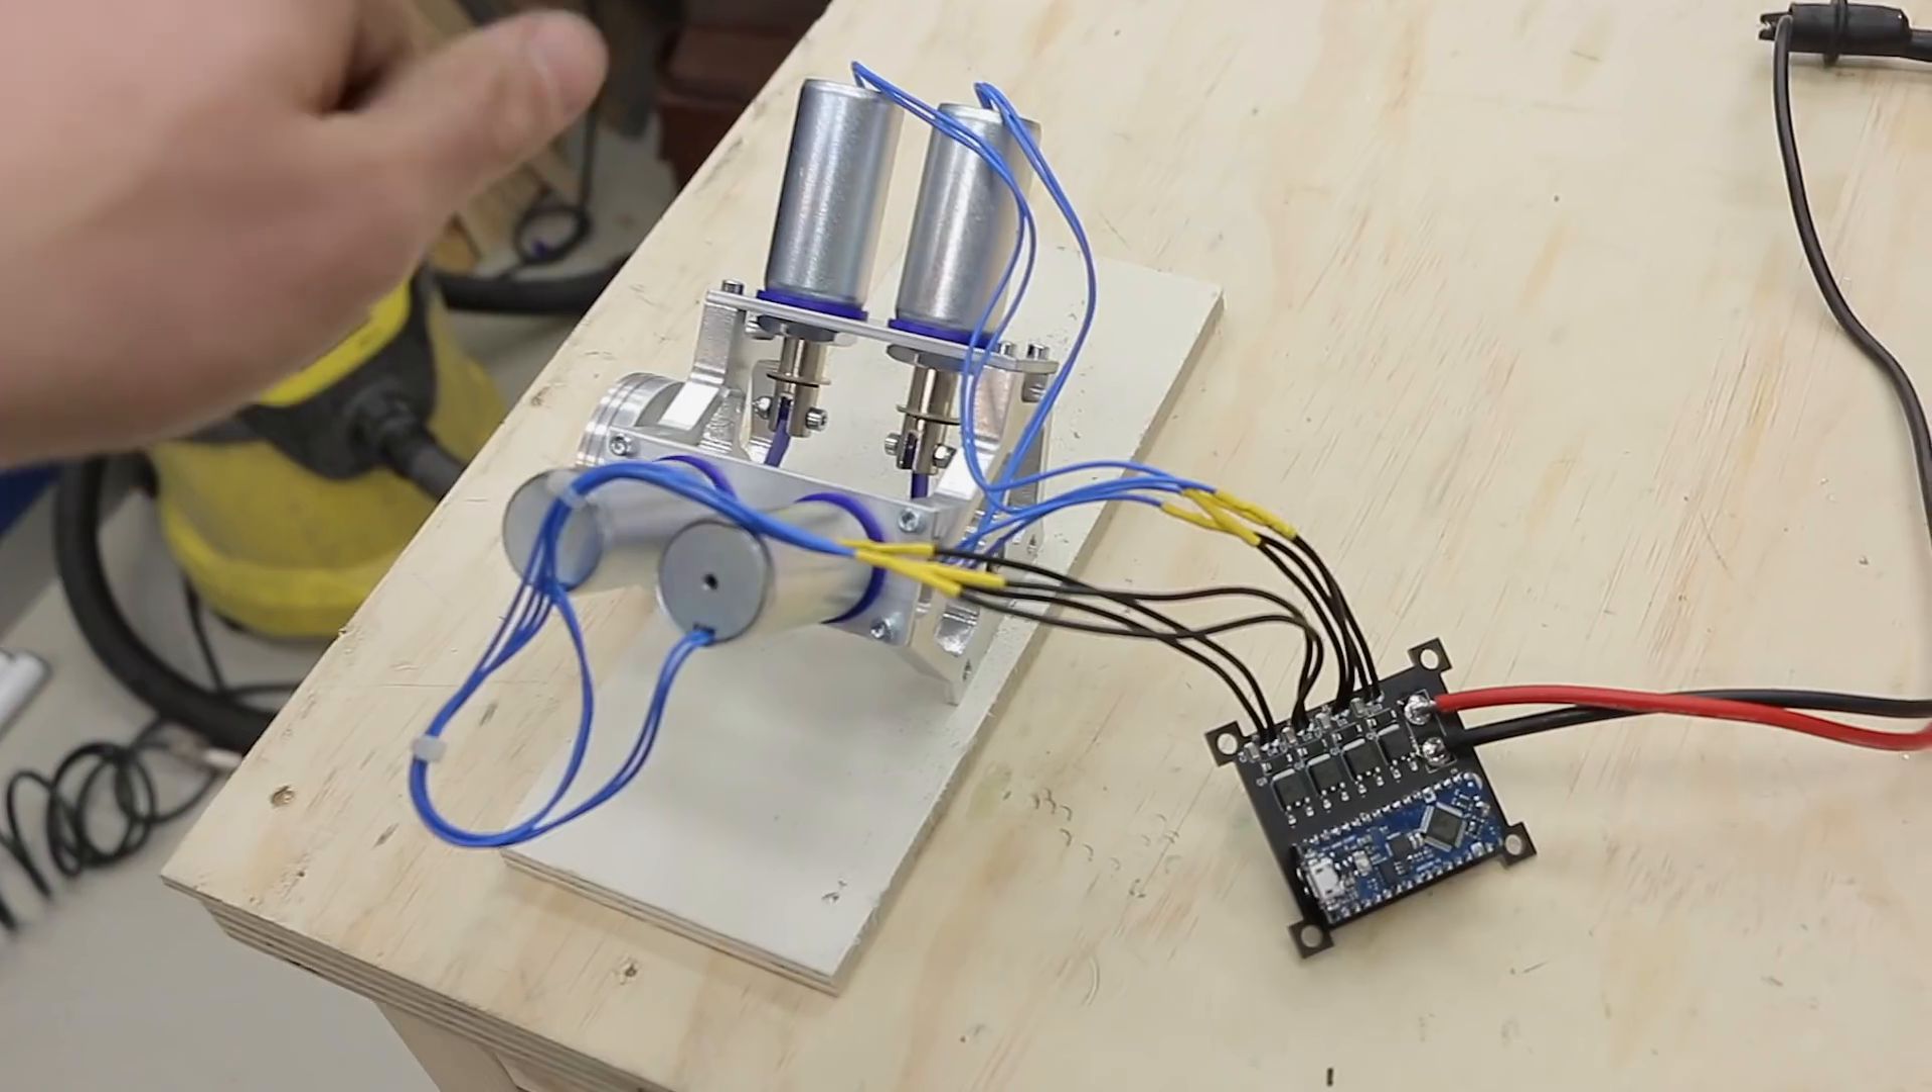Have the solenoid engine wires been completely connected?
Yes.